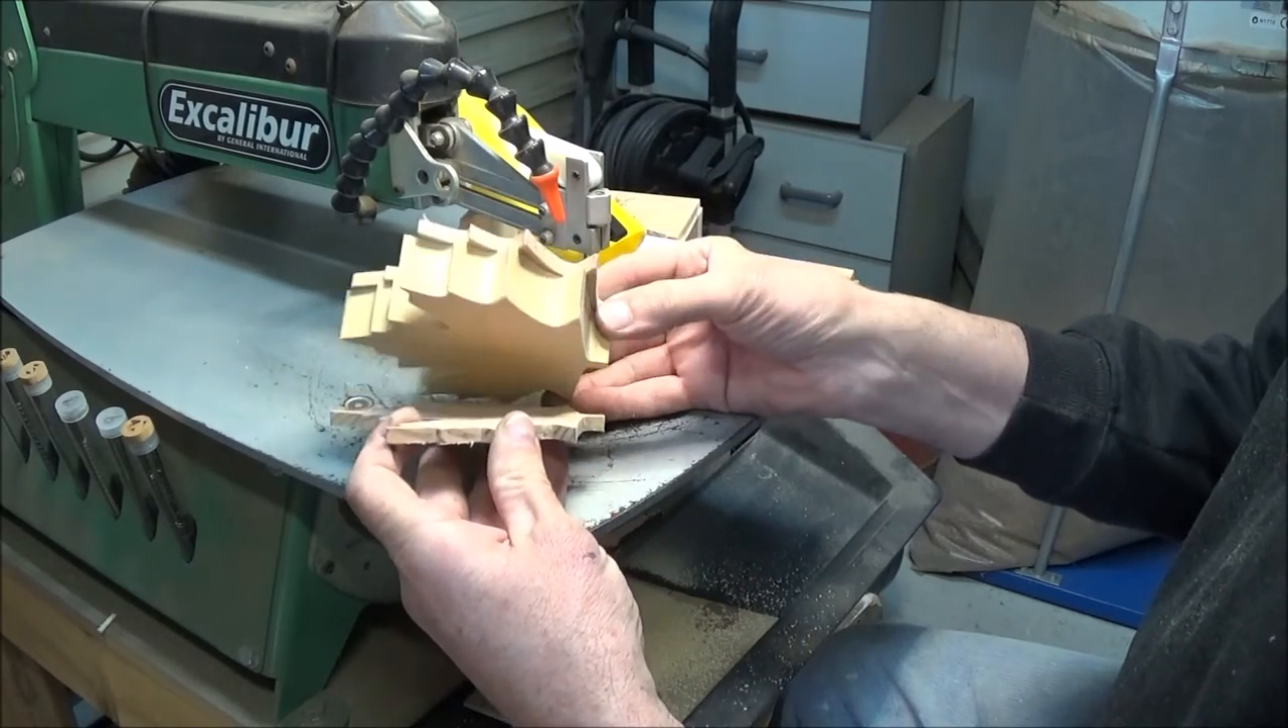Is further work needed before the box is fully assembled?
Yes.